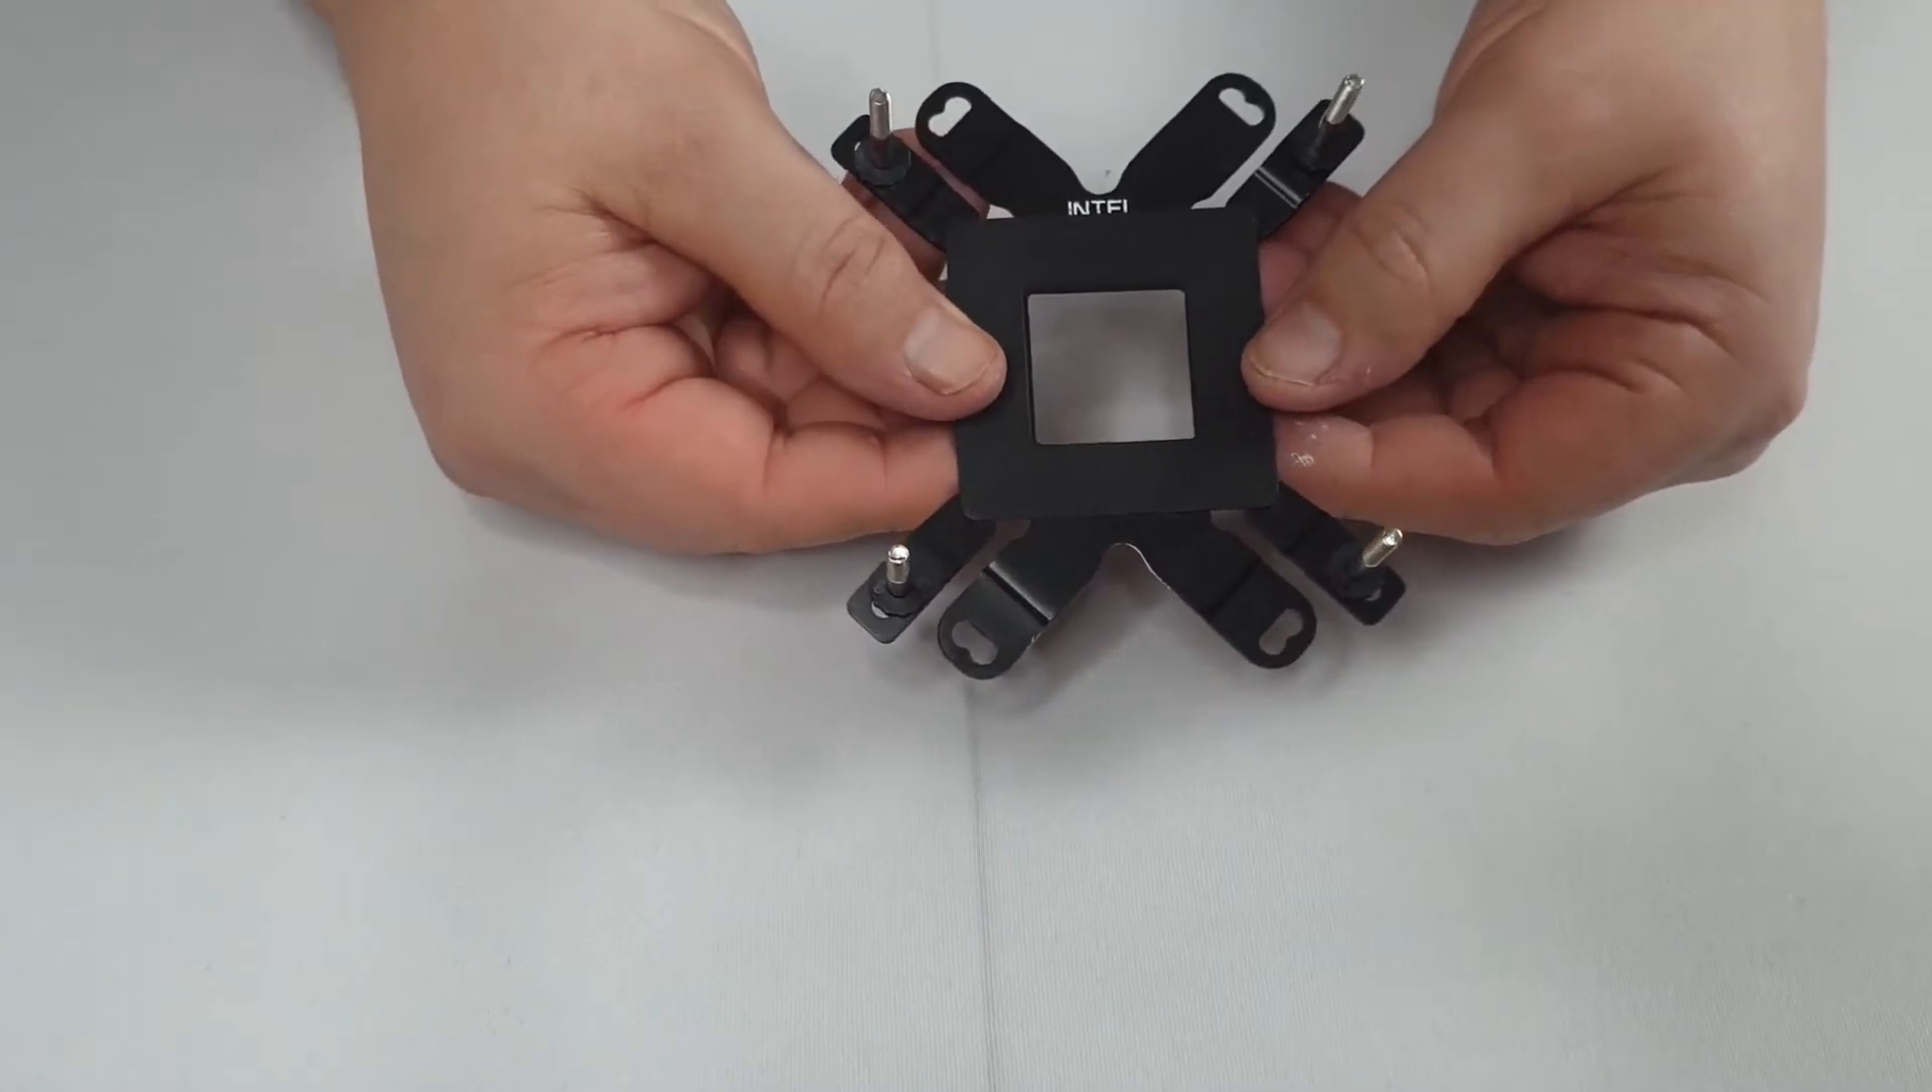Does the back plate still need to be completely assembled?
No.